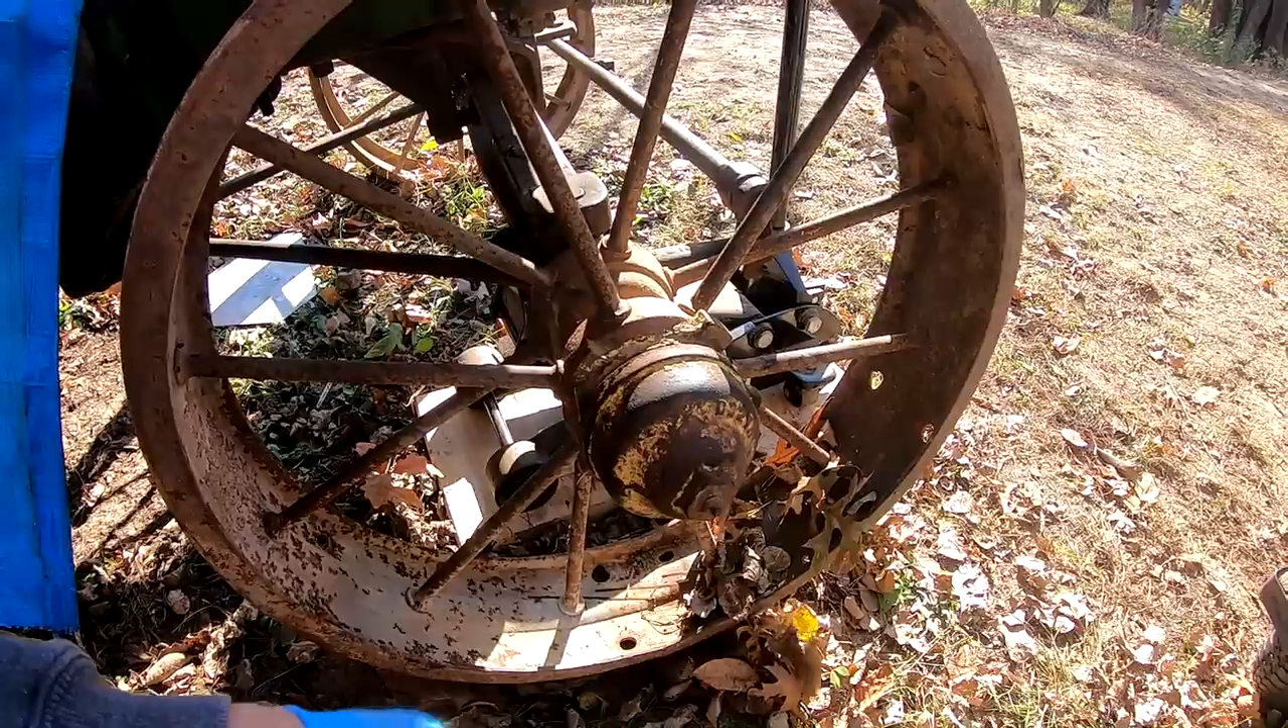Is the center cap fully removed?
No.